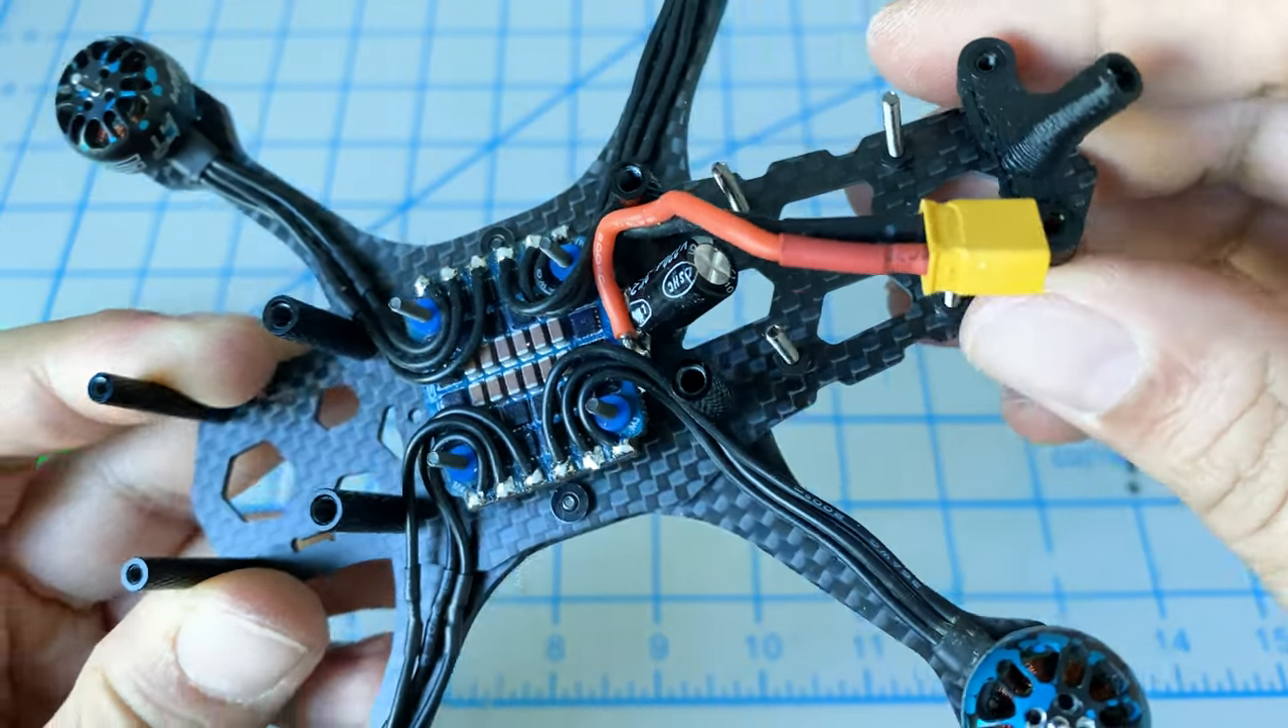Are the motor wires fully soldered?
Yes.